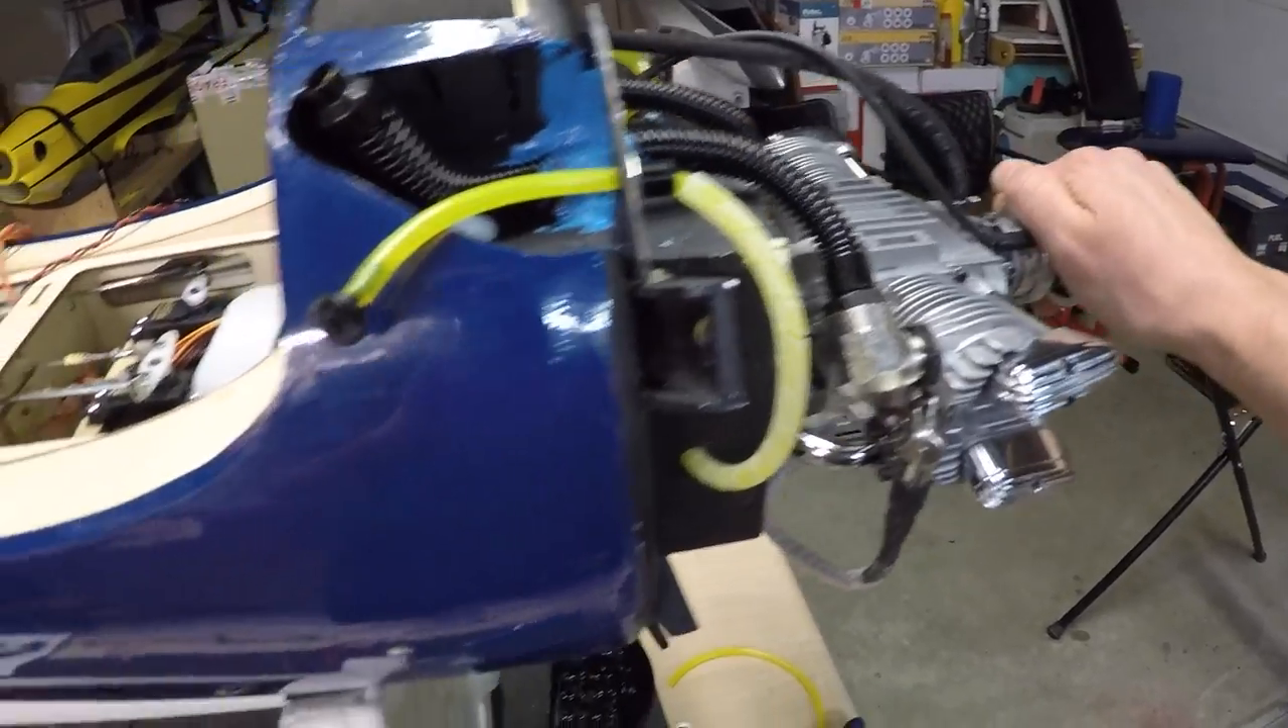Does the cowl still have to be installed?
Yes.